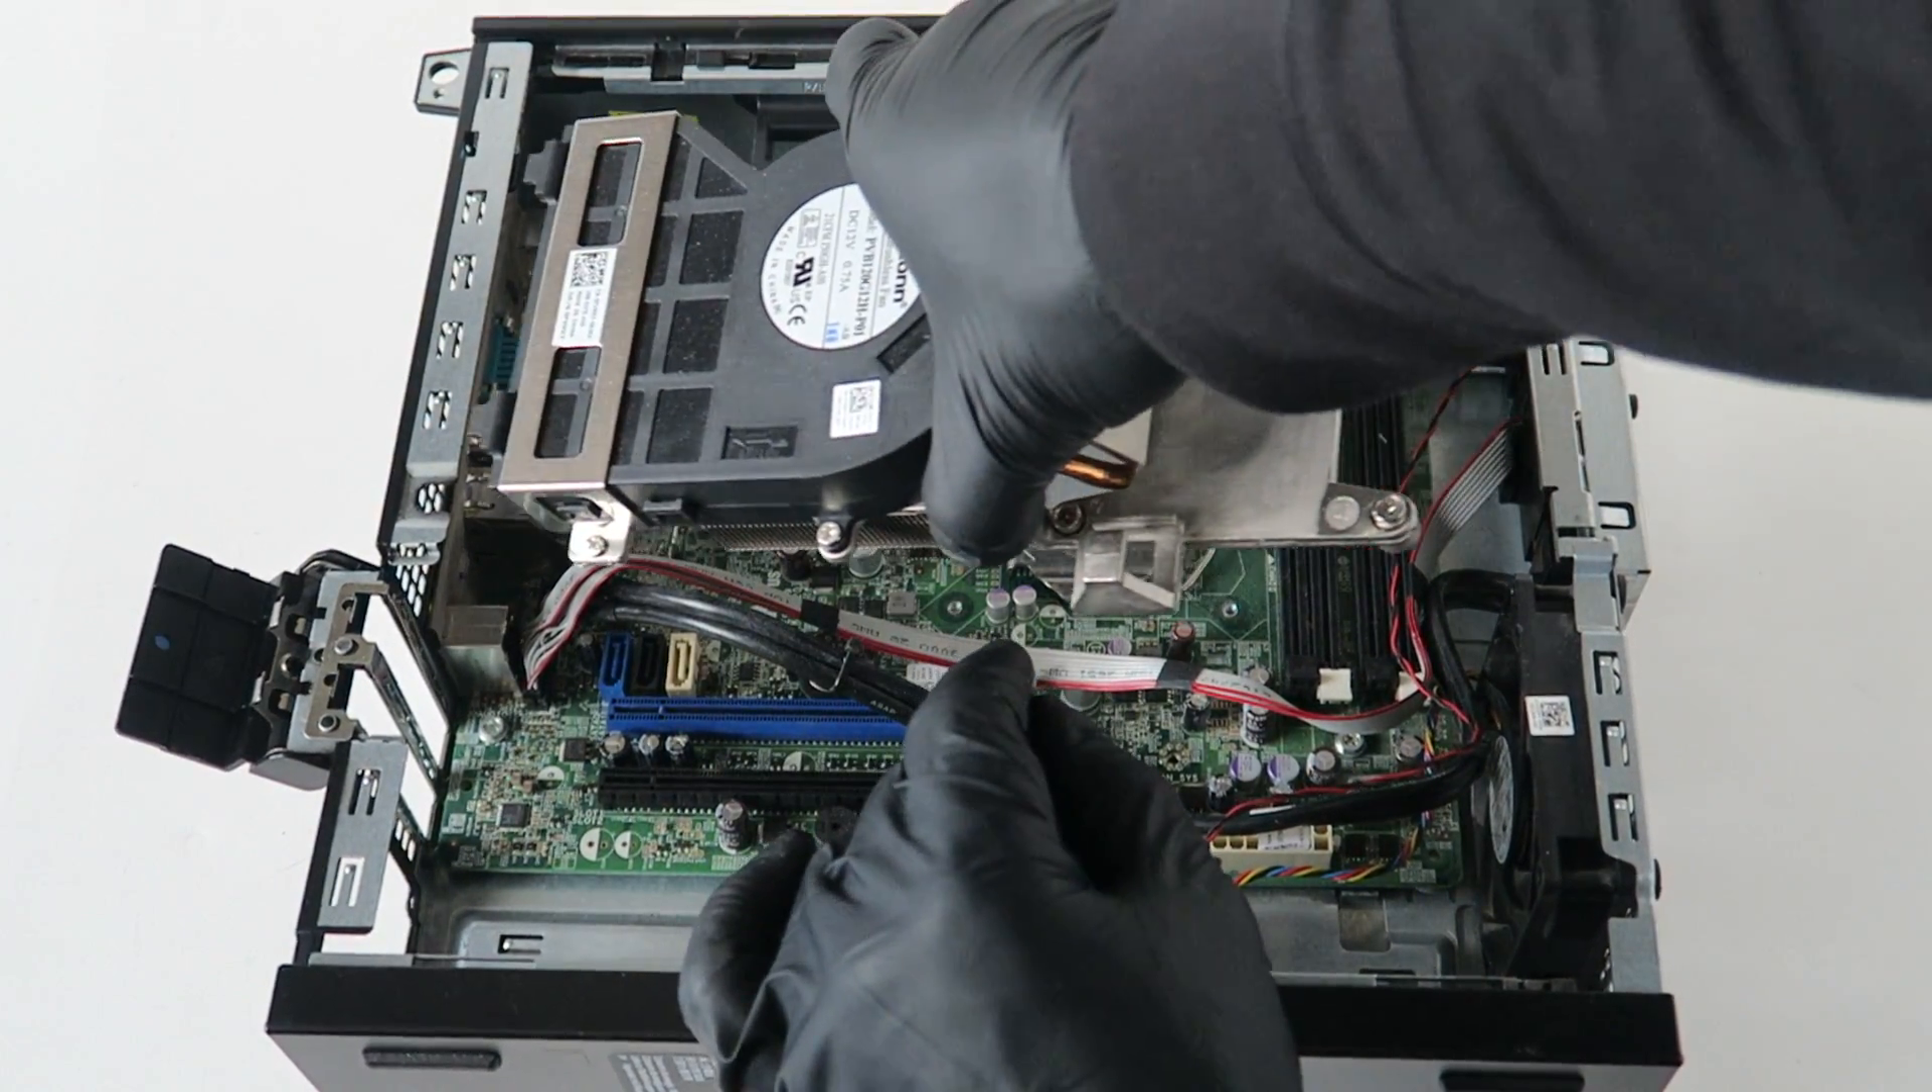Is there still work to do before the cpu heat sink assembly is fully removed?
Yes.